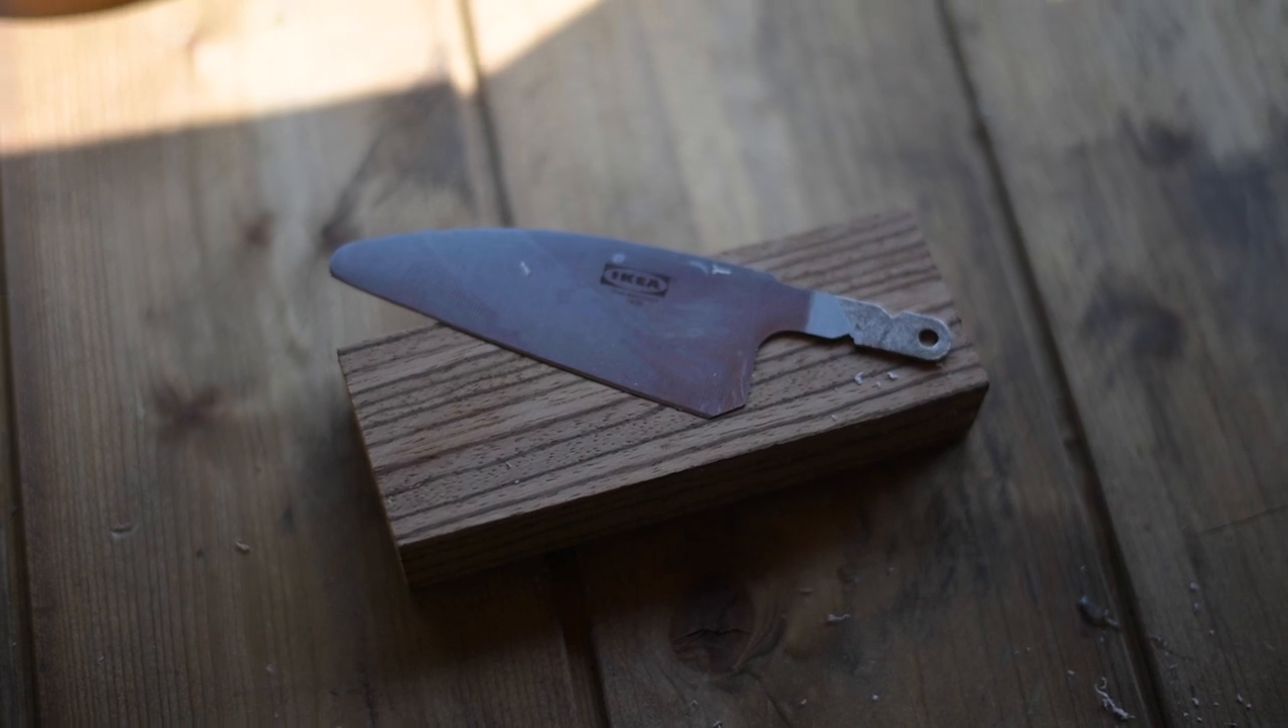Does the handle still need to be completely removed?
No.